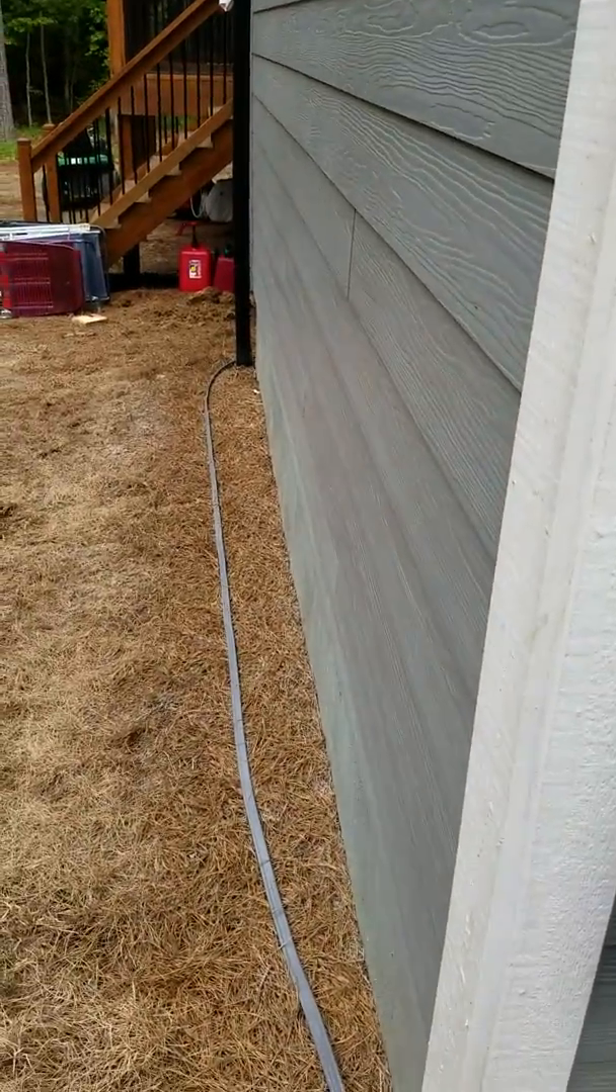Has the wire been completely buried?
No.